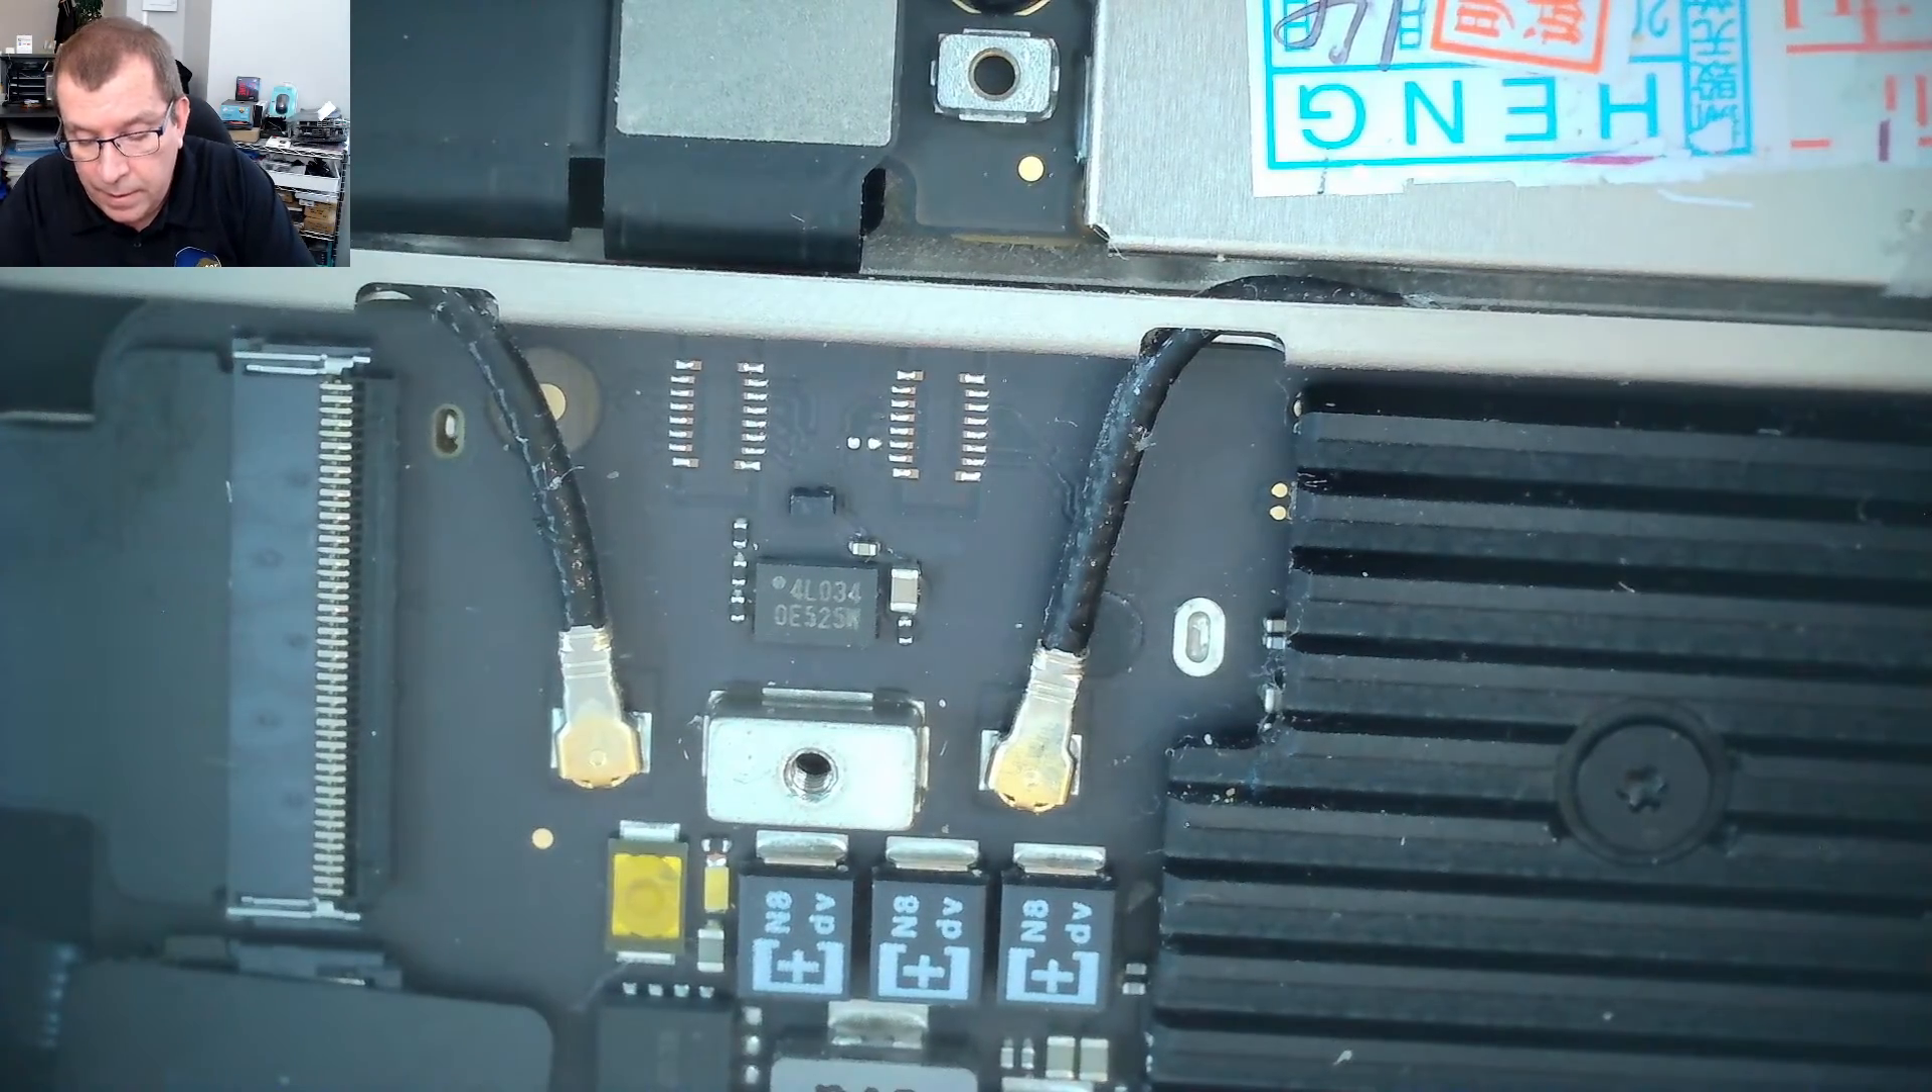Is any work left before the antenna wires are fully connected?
No.